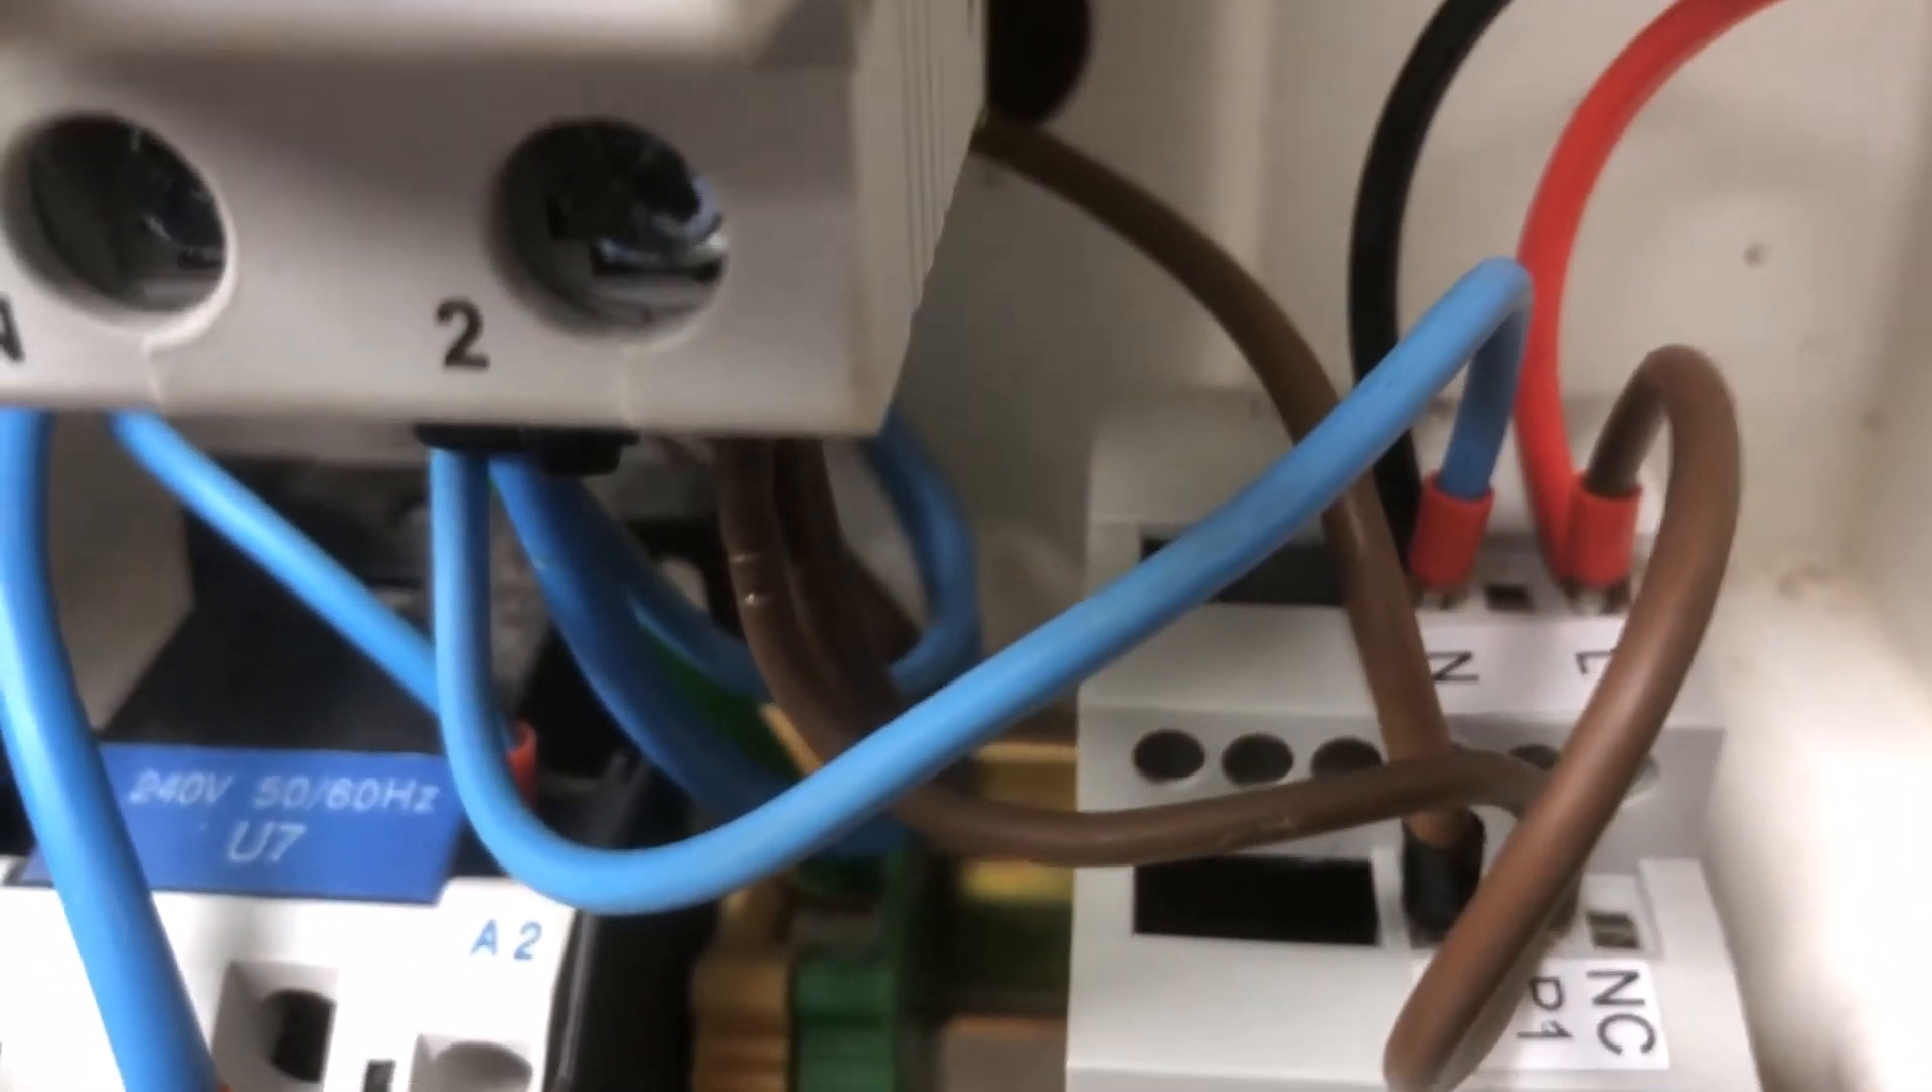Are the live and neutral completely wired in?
Yes.